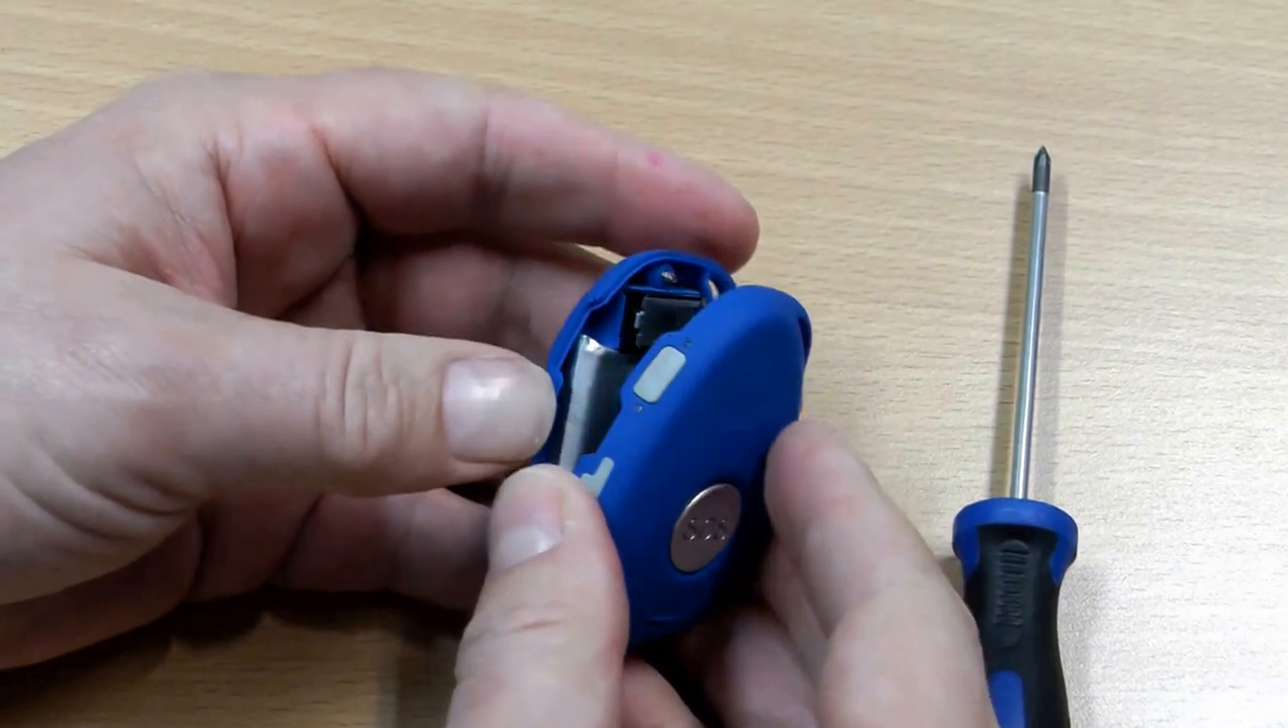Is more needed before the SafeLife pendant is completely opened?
Yes.